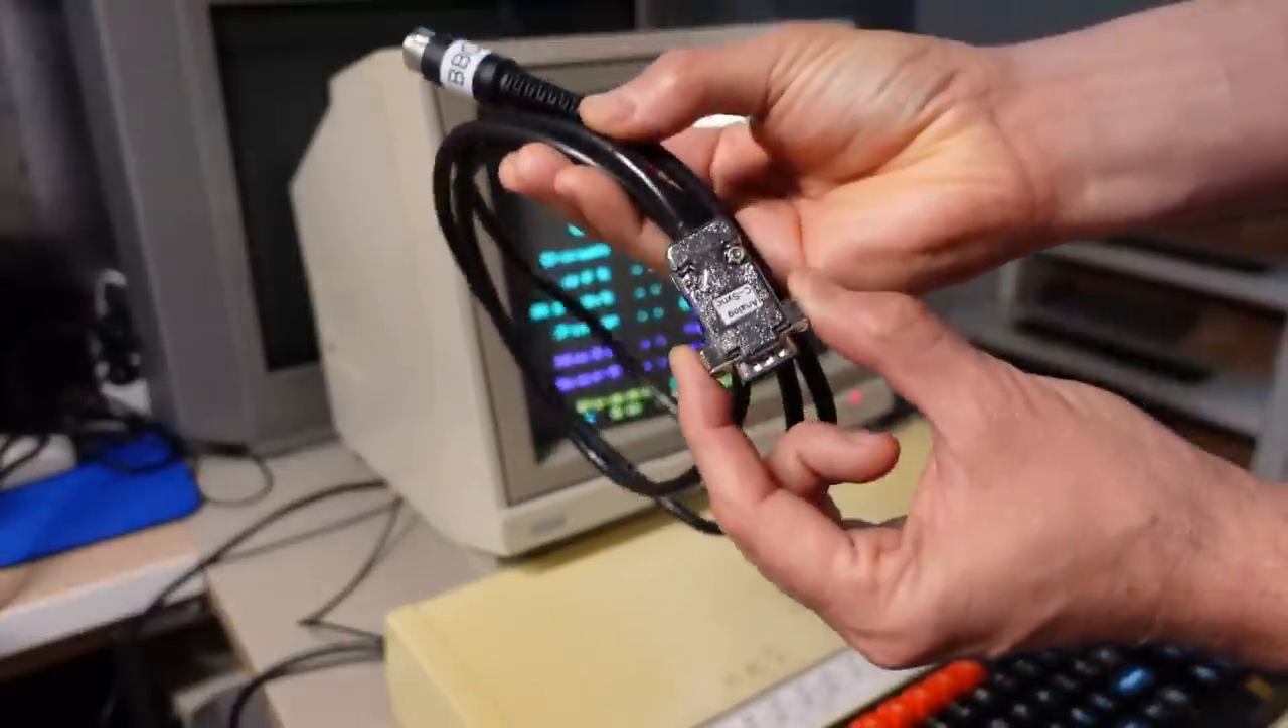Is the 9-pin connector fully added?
Yes.